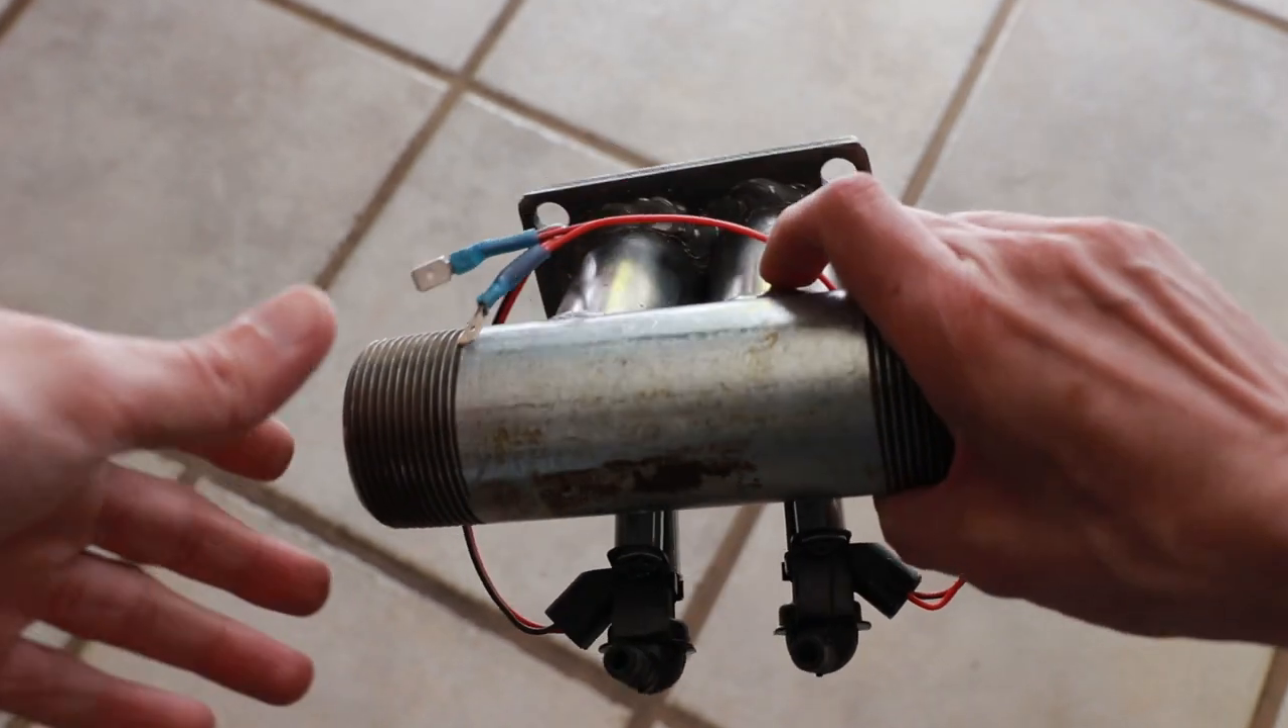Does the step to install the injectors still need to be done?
No.